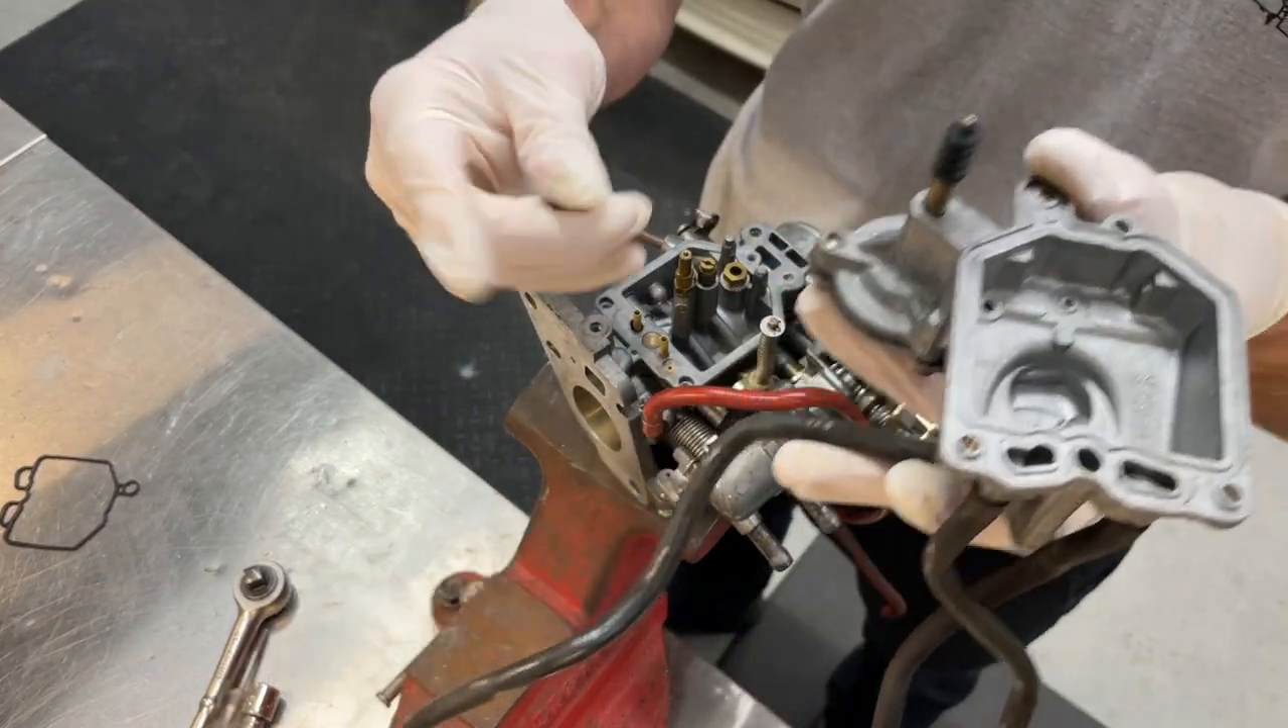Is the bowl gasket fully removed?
Yes.